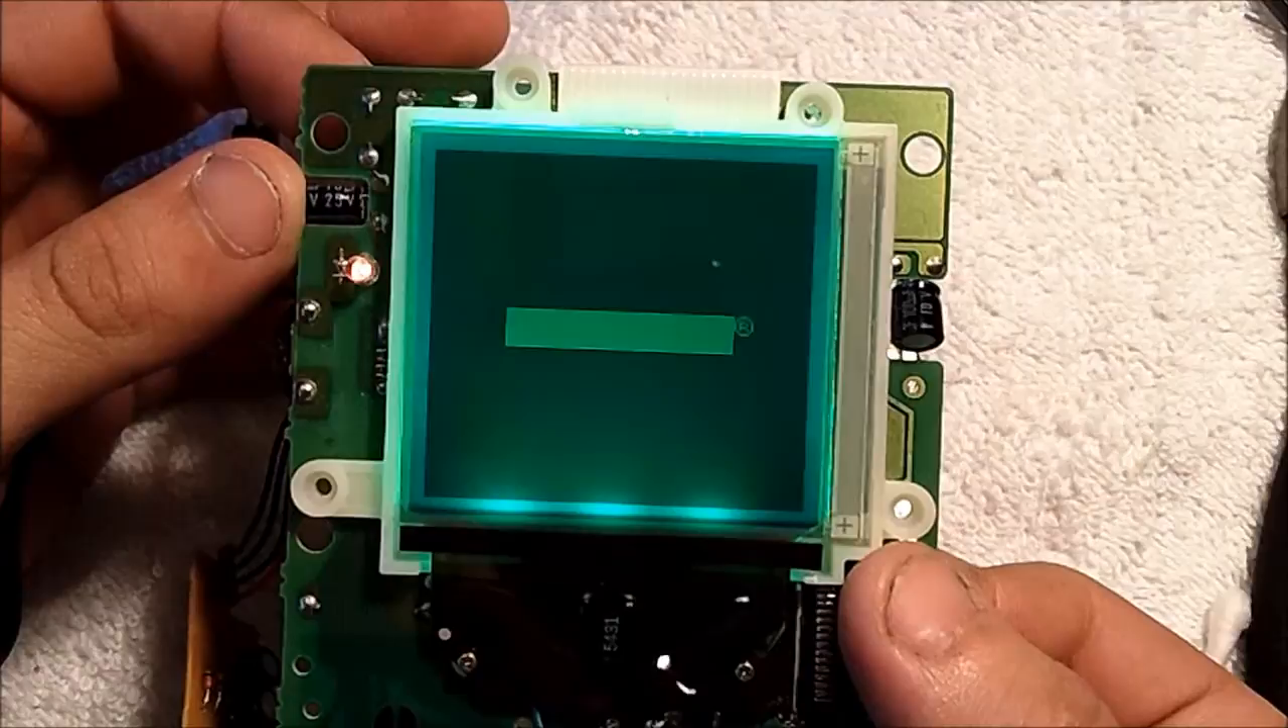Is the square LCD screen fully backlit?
Yes.